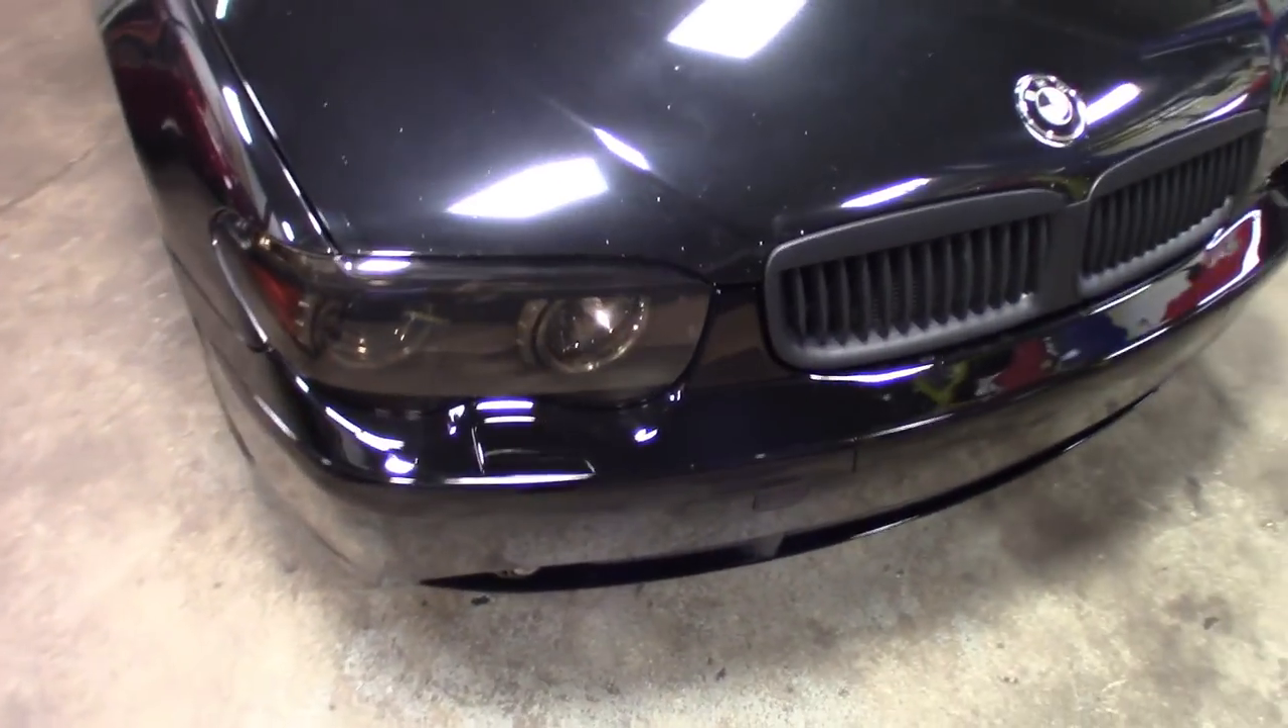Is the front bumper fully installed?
Yes.